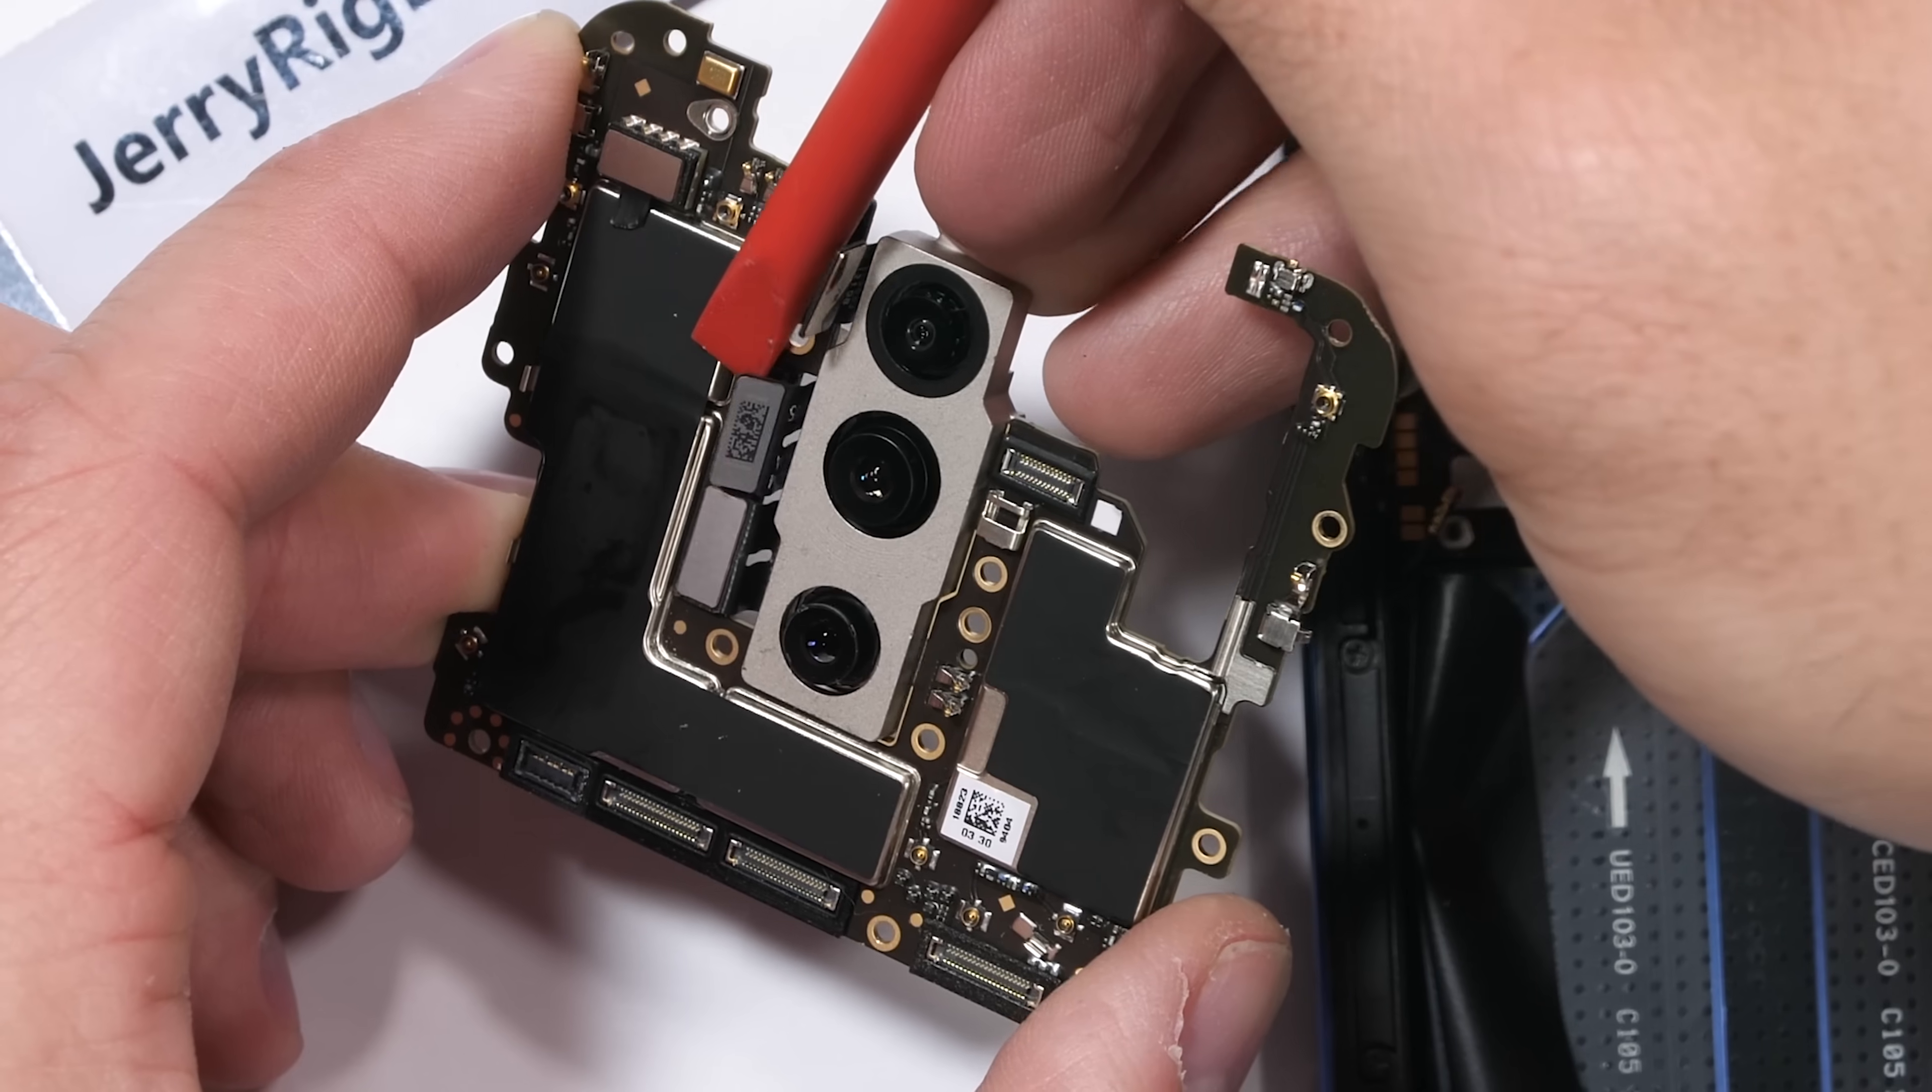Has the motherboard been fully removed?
Yes.